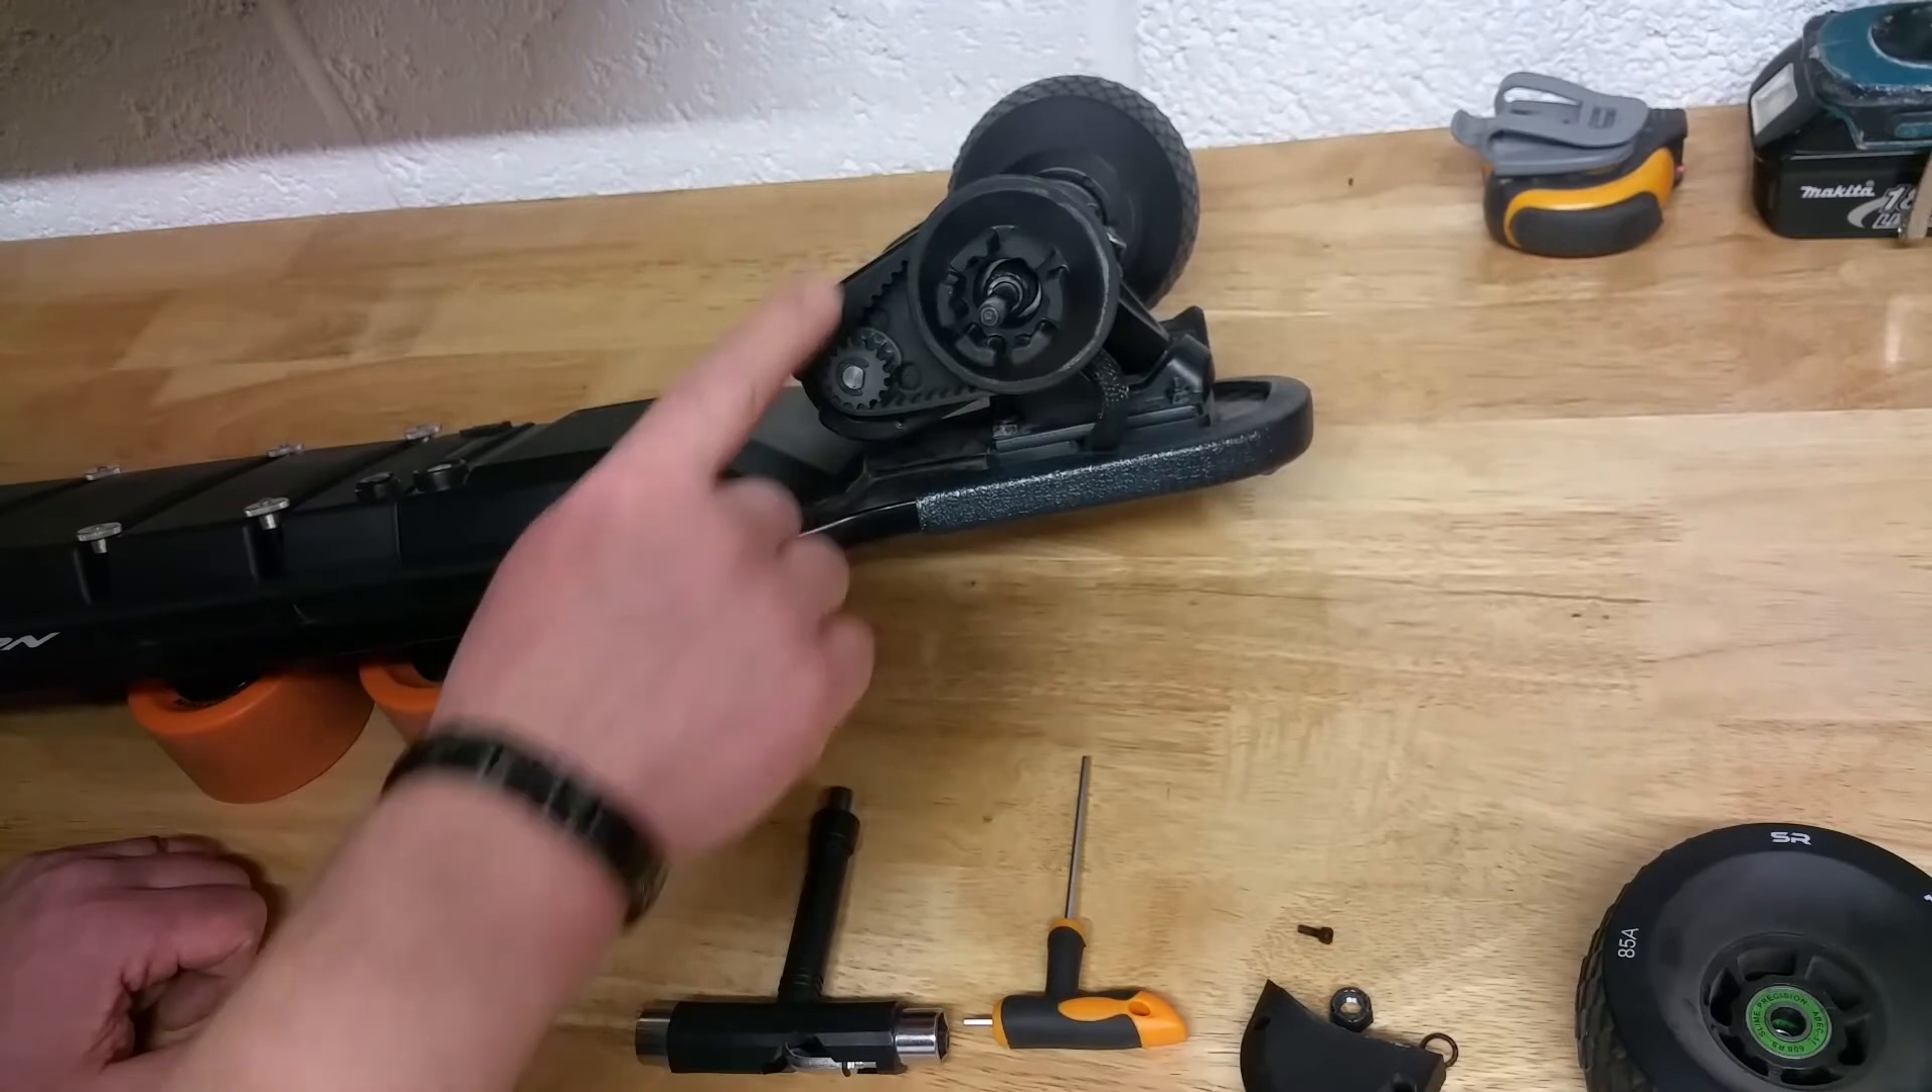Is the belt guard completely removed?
Yes.